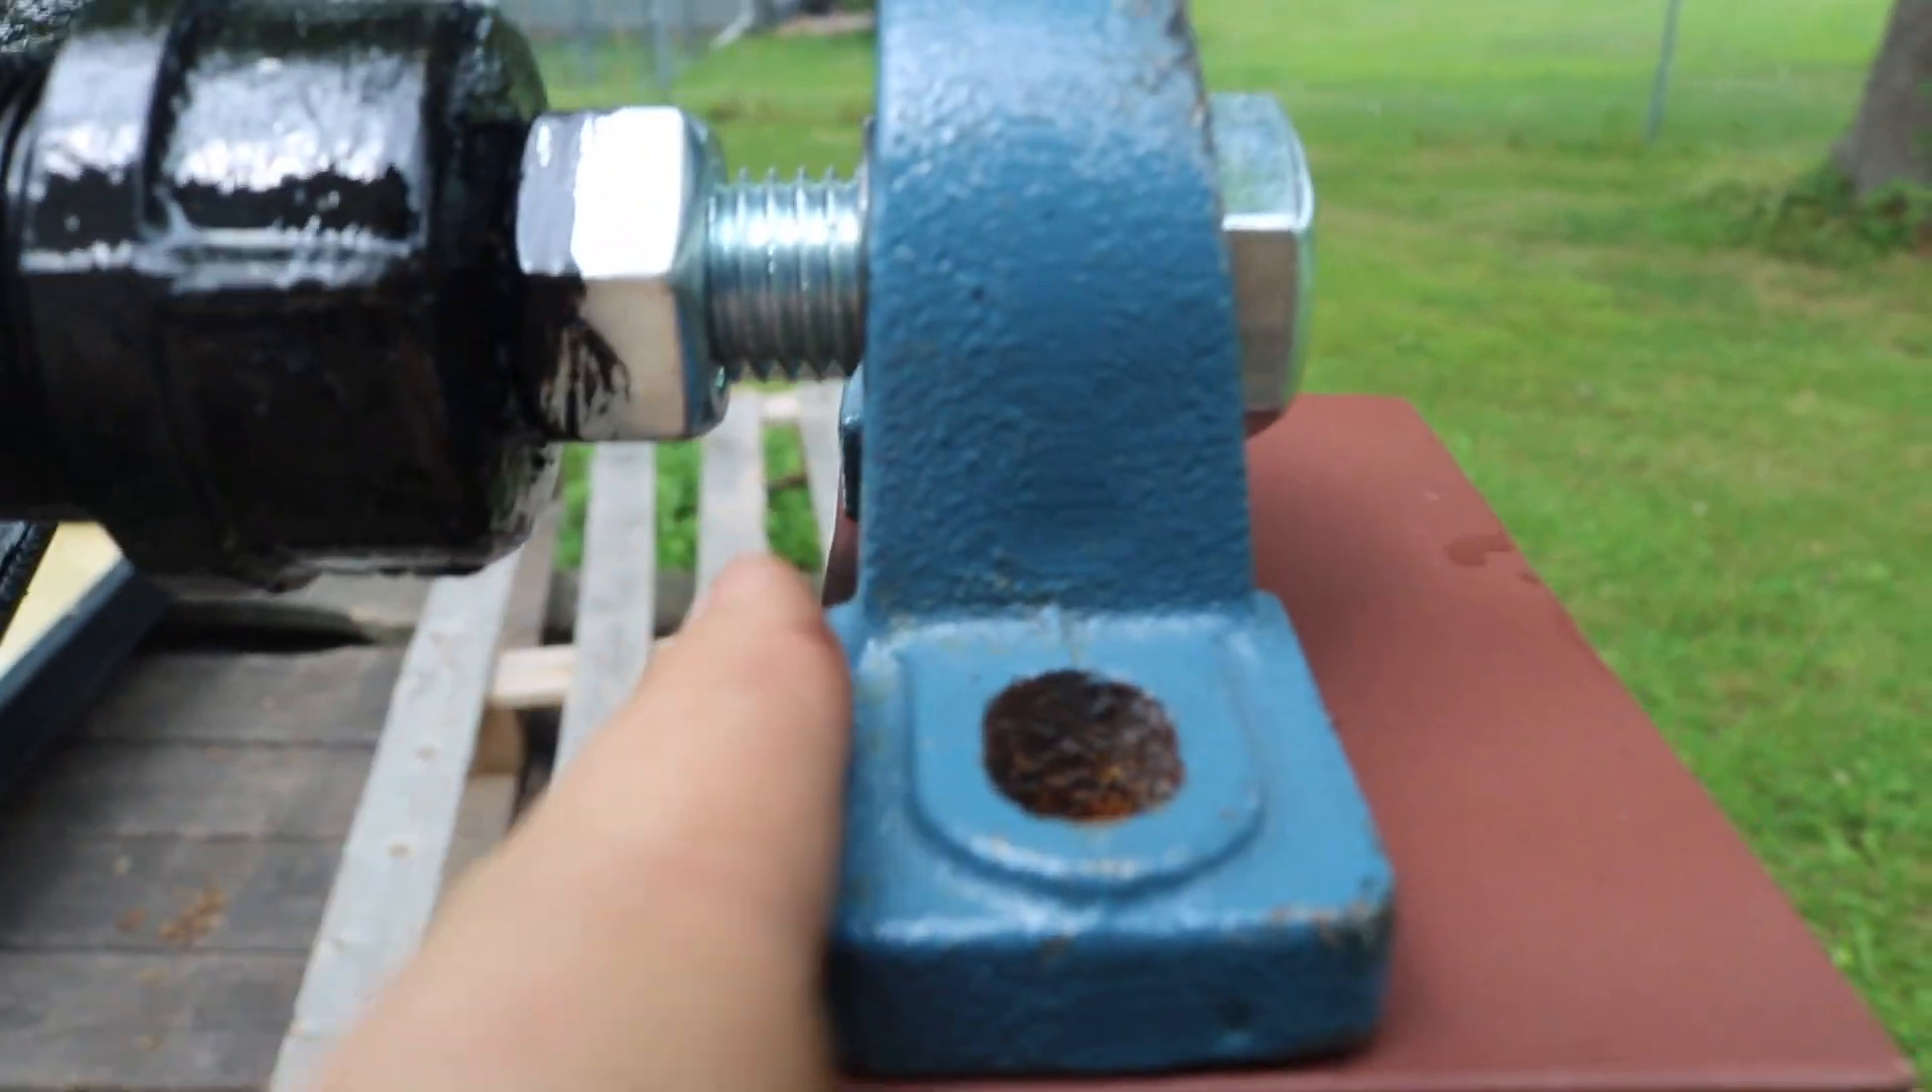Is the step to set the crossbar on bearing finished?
Yes.